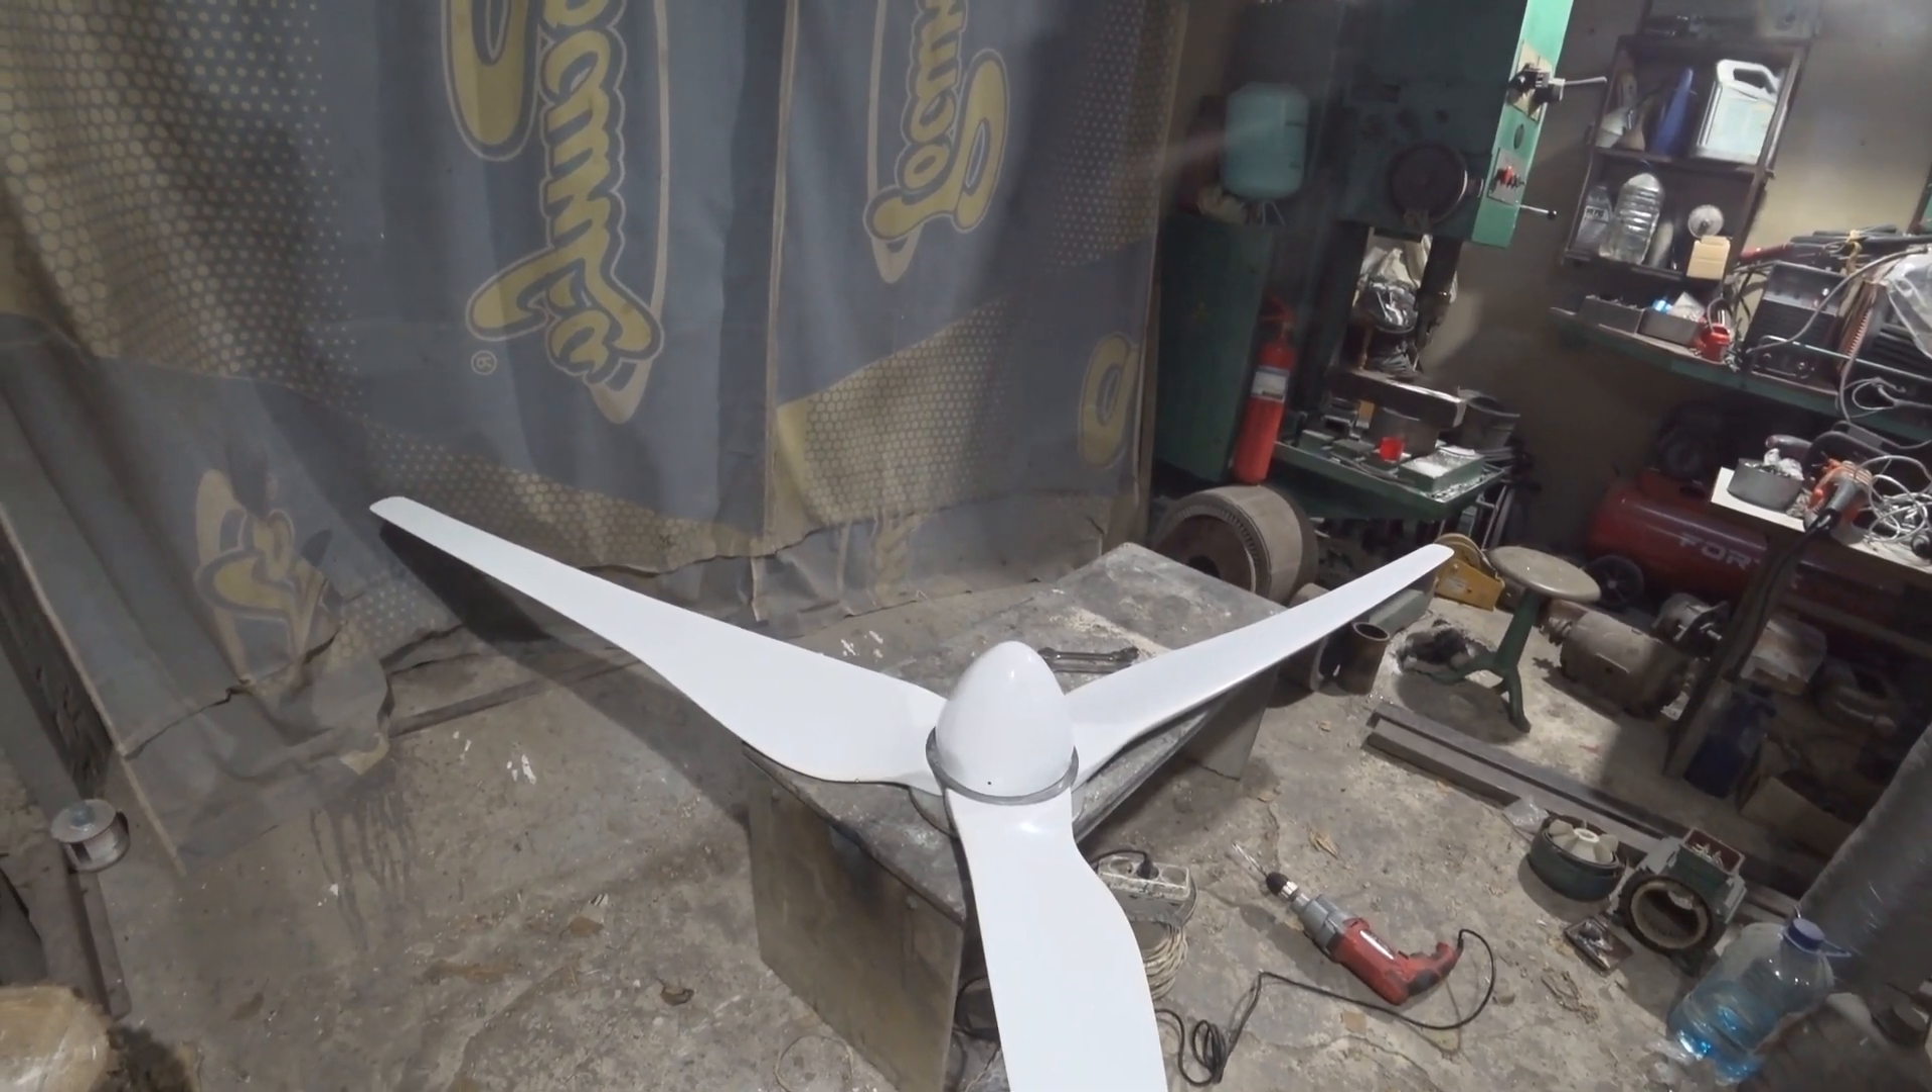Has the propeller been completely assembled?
Yes.